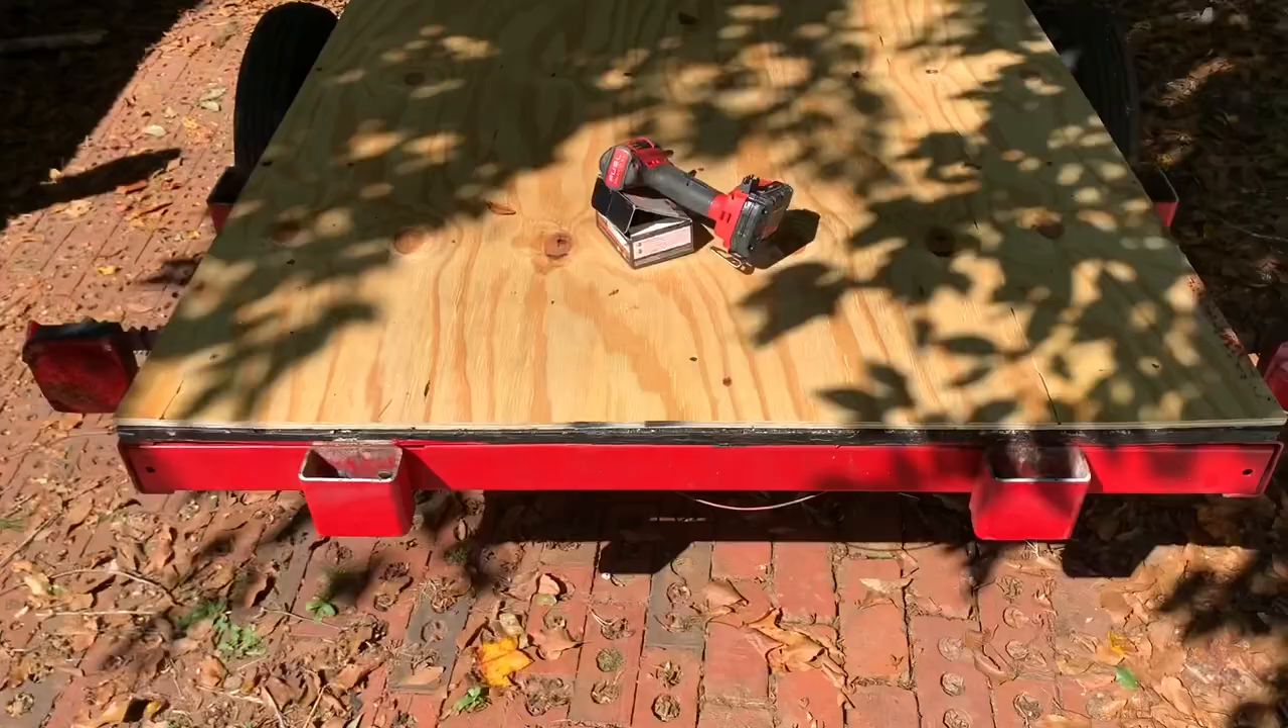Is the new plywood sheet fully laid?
Yes.